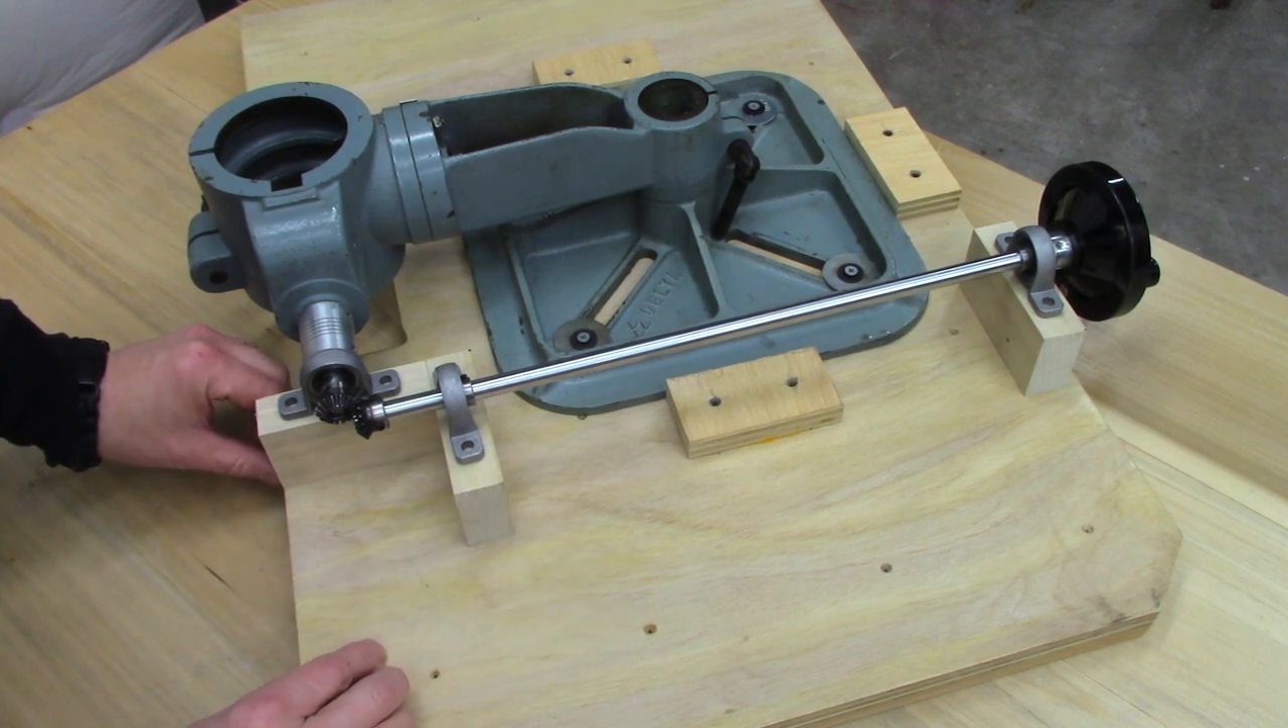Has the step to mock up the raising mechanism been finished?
Yes.